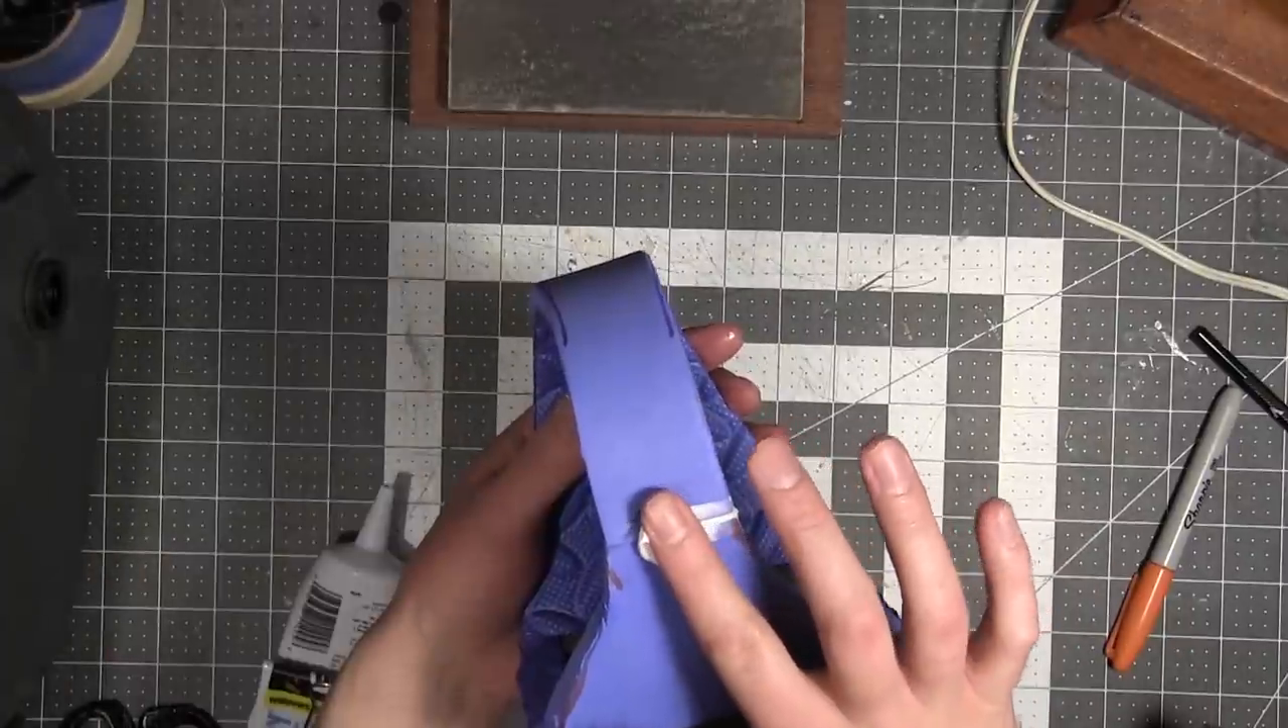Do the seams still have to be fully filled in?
Yes.